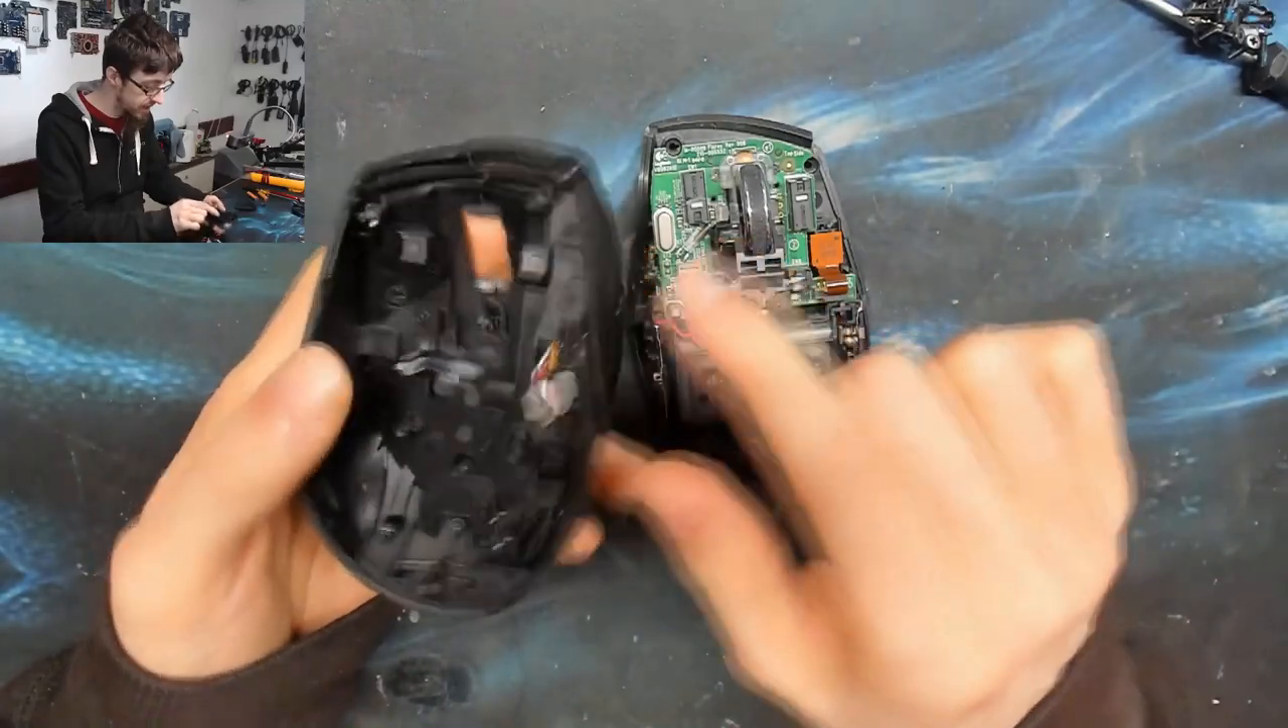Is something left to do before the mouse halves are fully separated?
No.